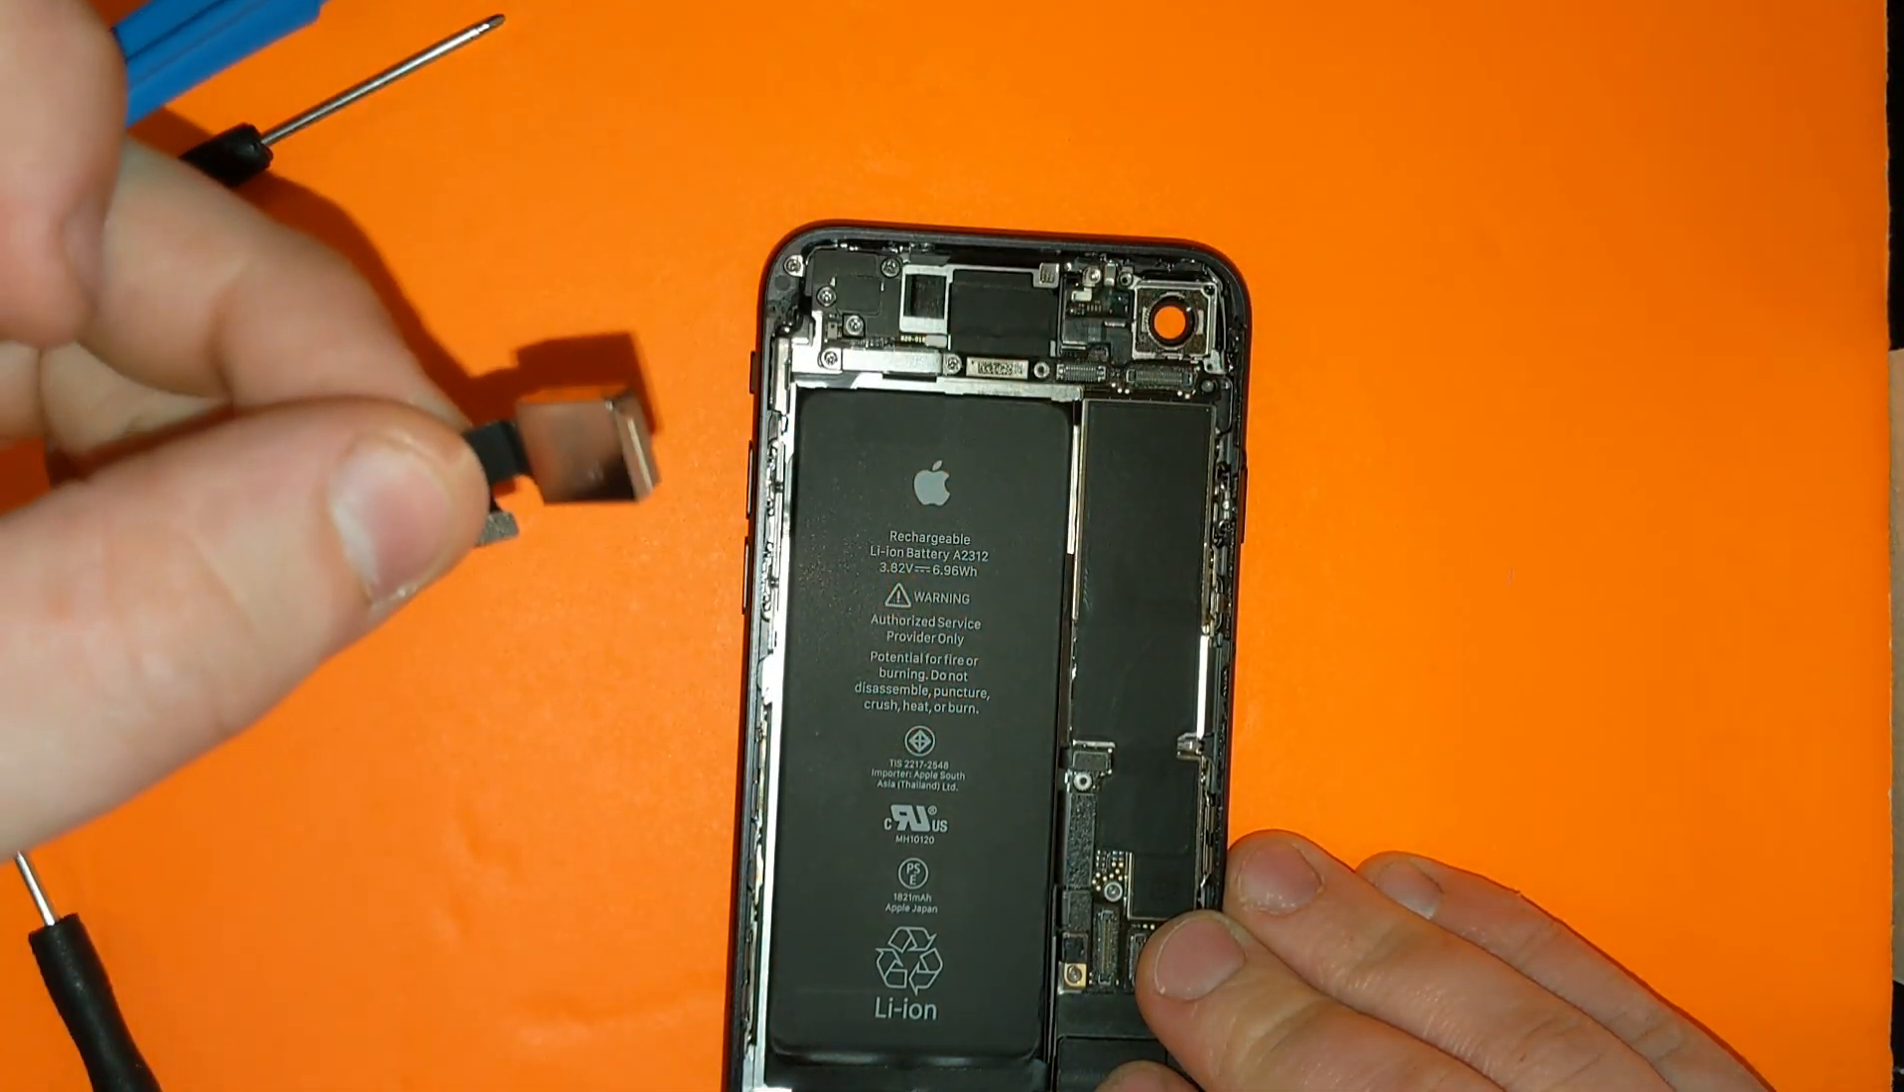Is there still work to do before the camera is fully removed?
No.